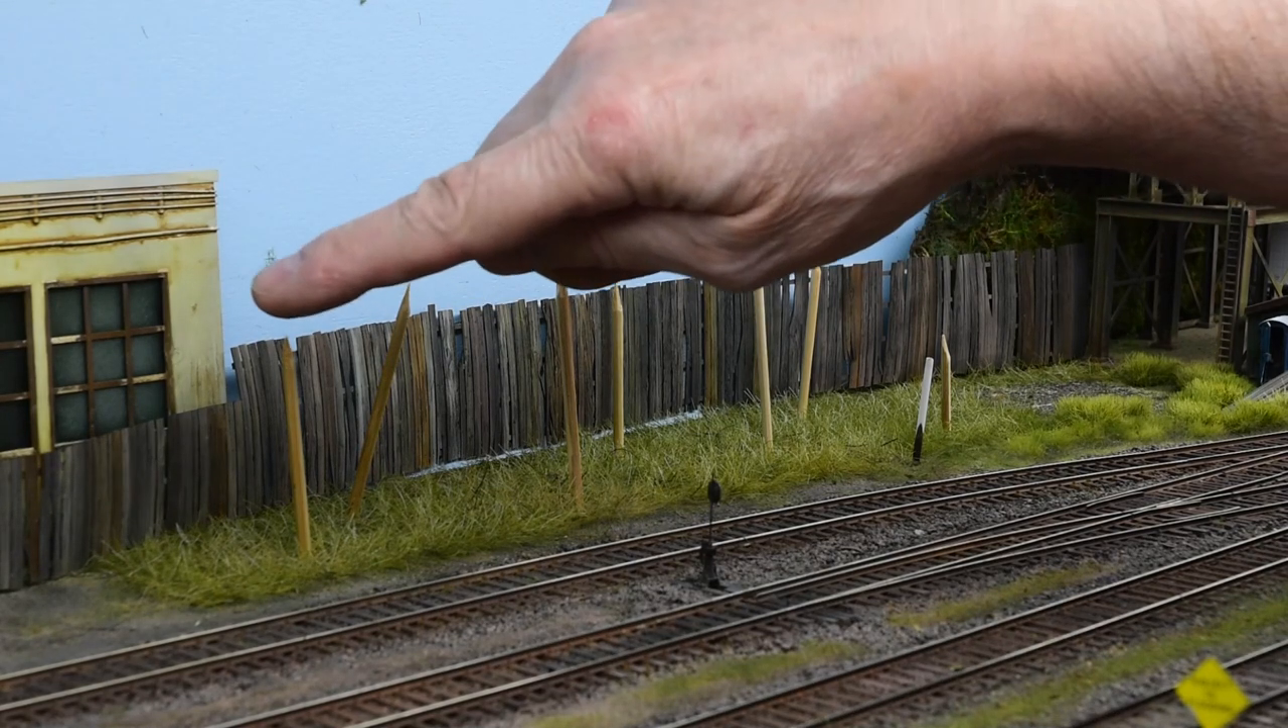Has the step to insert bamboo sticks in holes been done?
Yes.